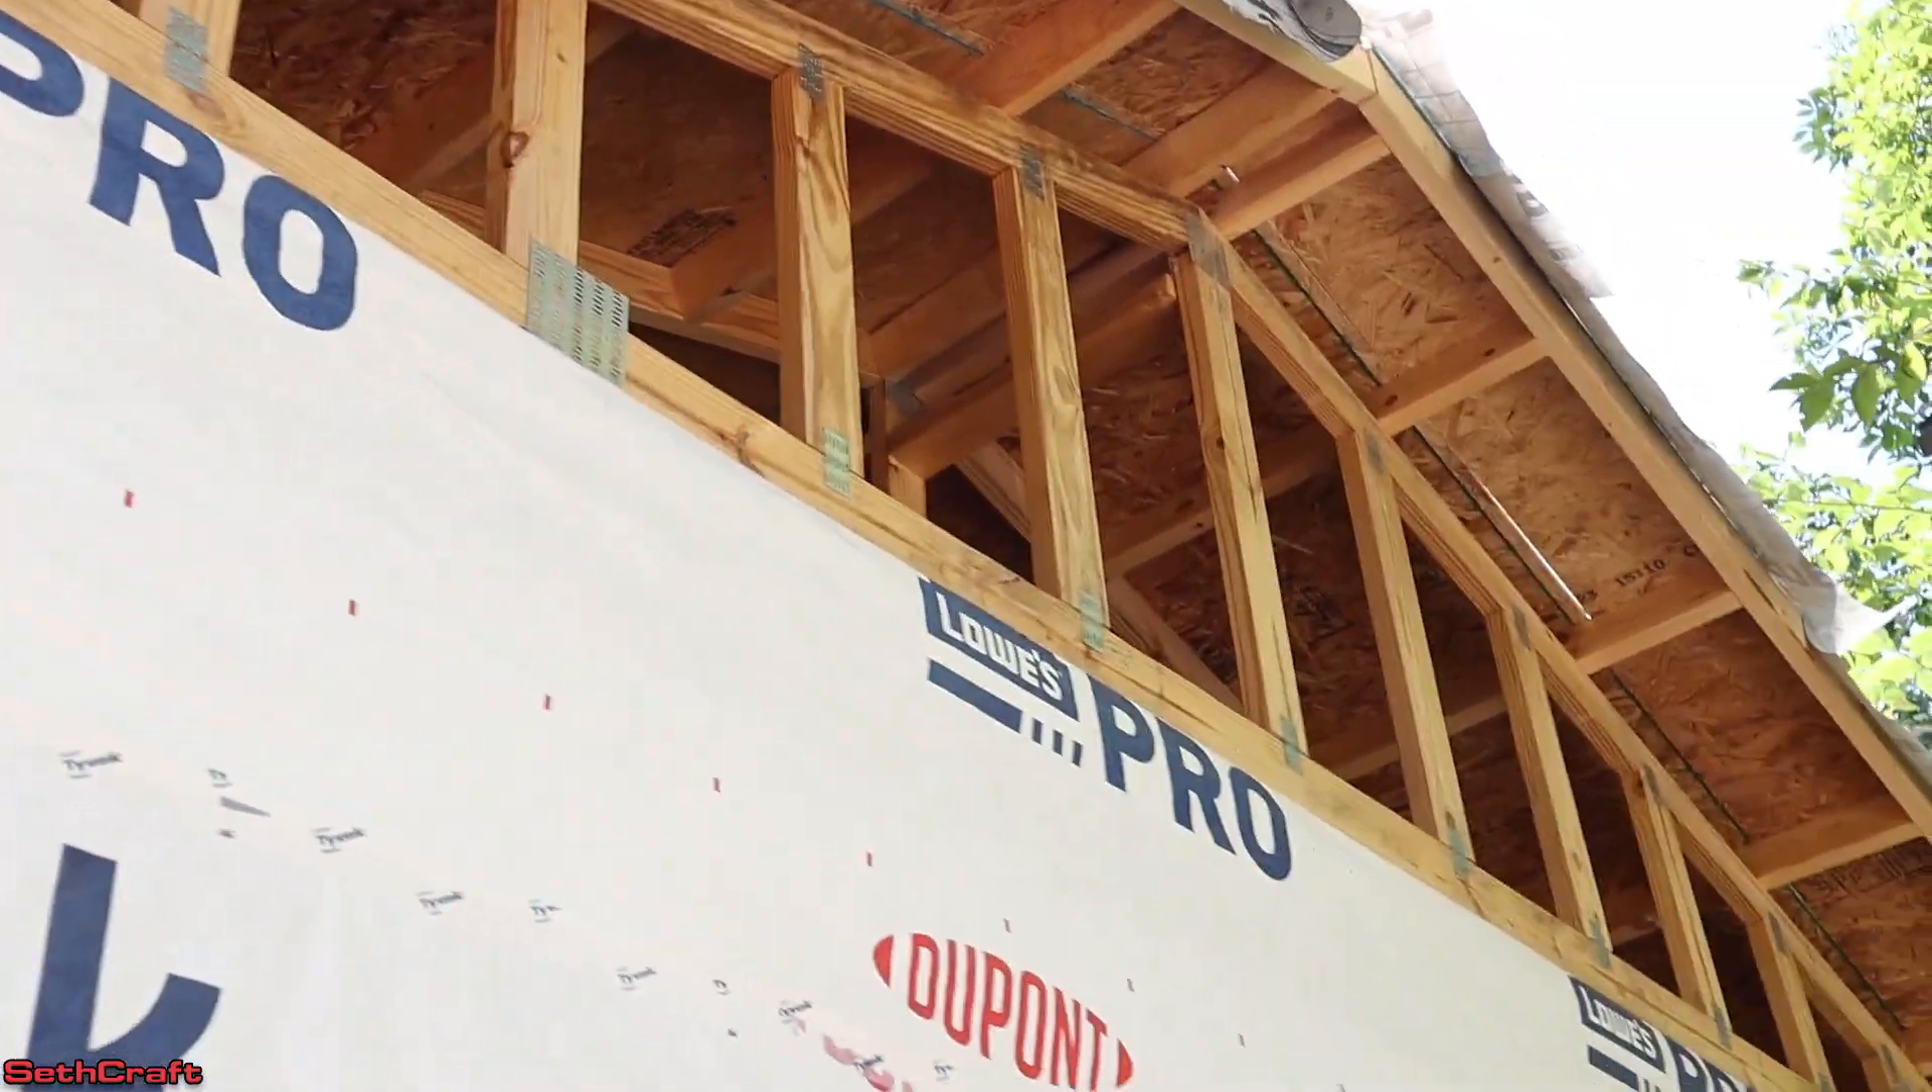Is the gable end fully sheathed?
No.